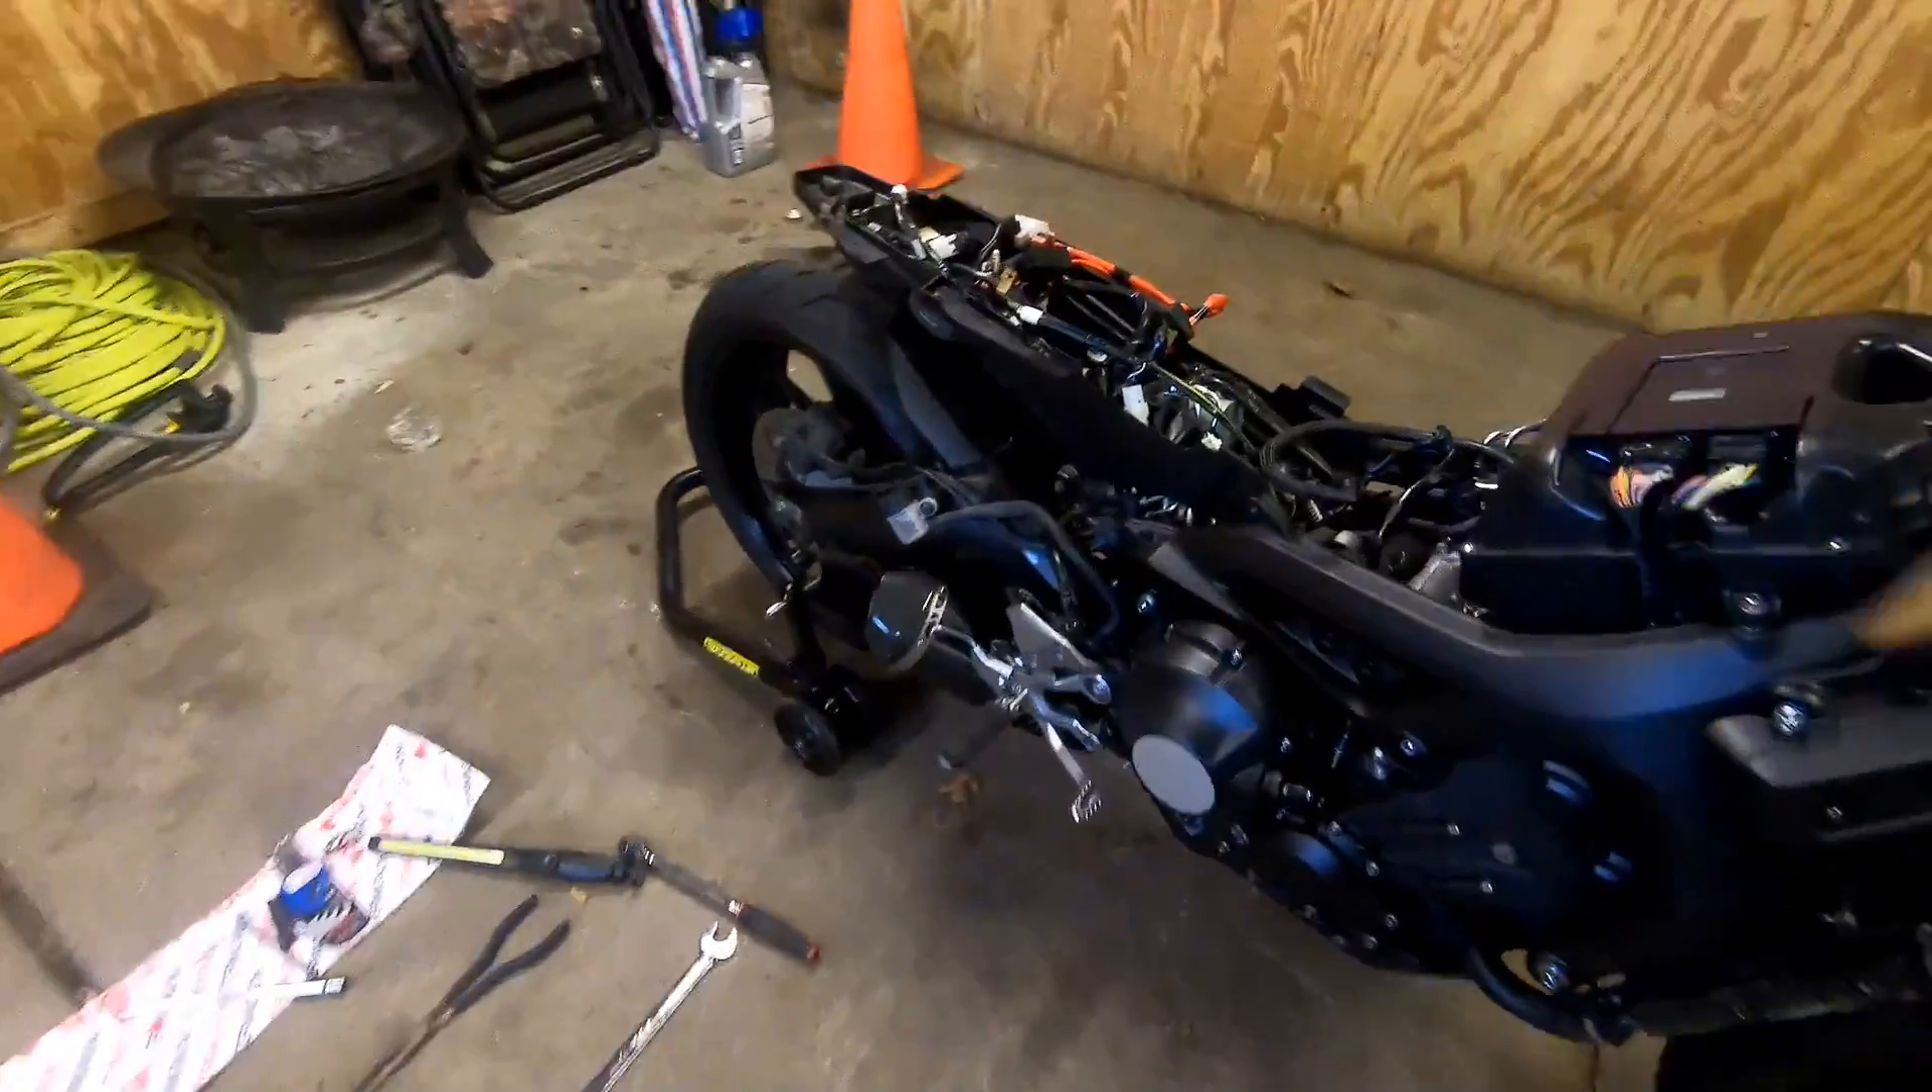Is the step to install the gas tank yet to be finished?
Yes.